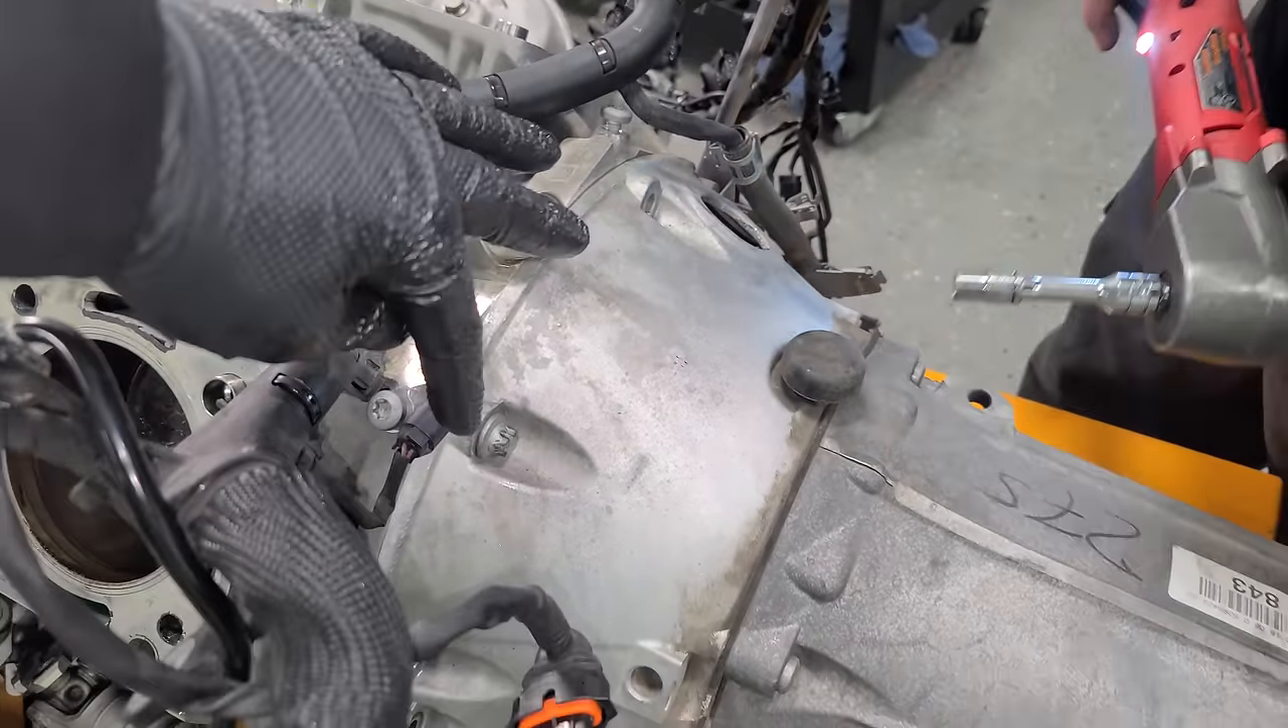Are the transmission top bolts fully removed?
No.